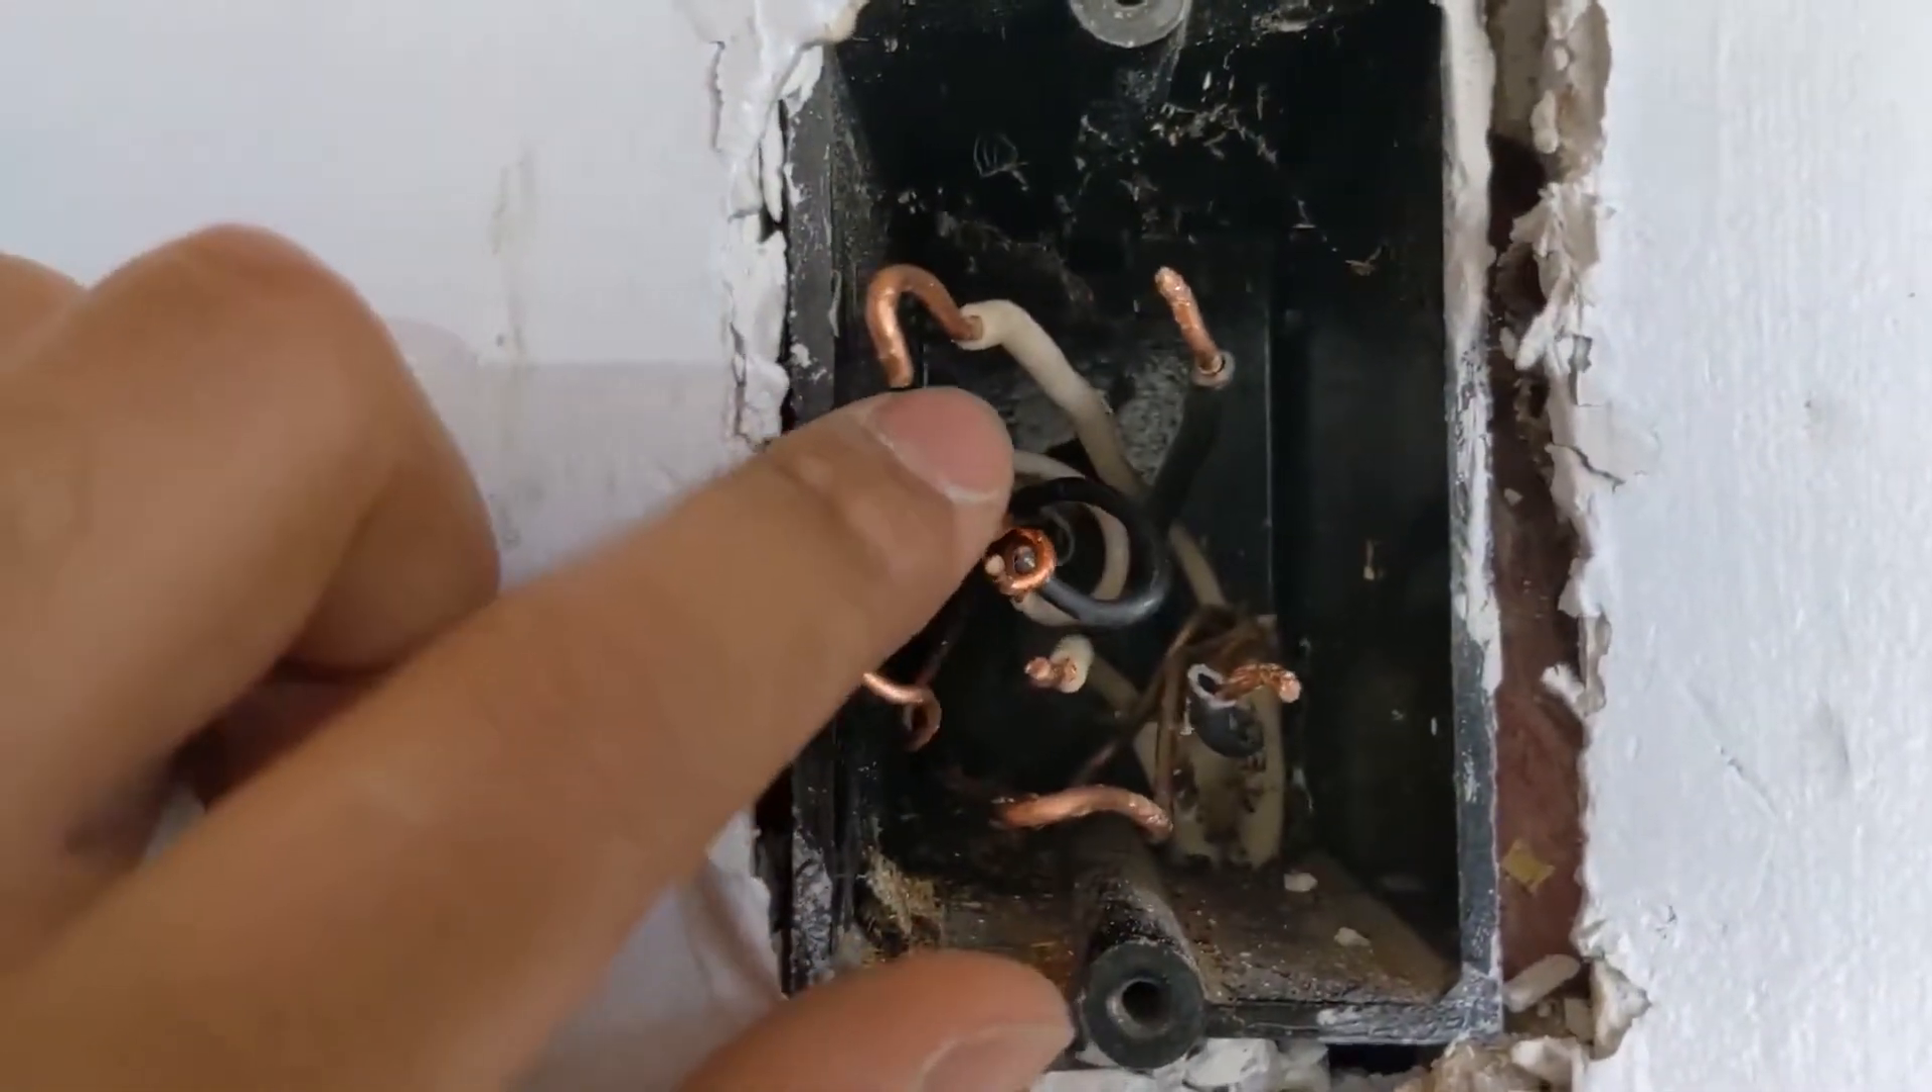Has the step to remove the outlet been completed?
Yes.